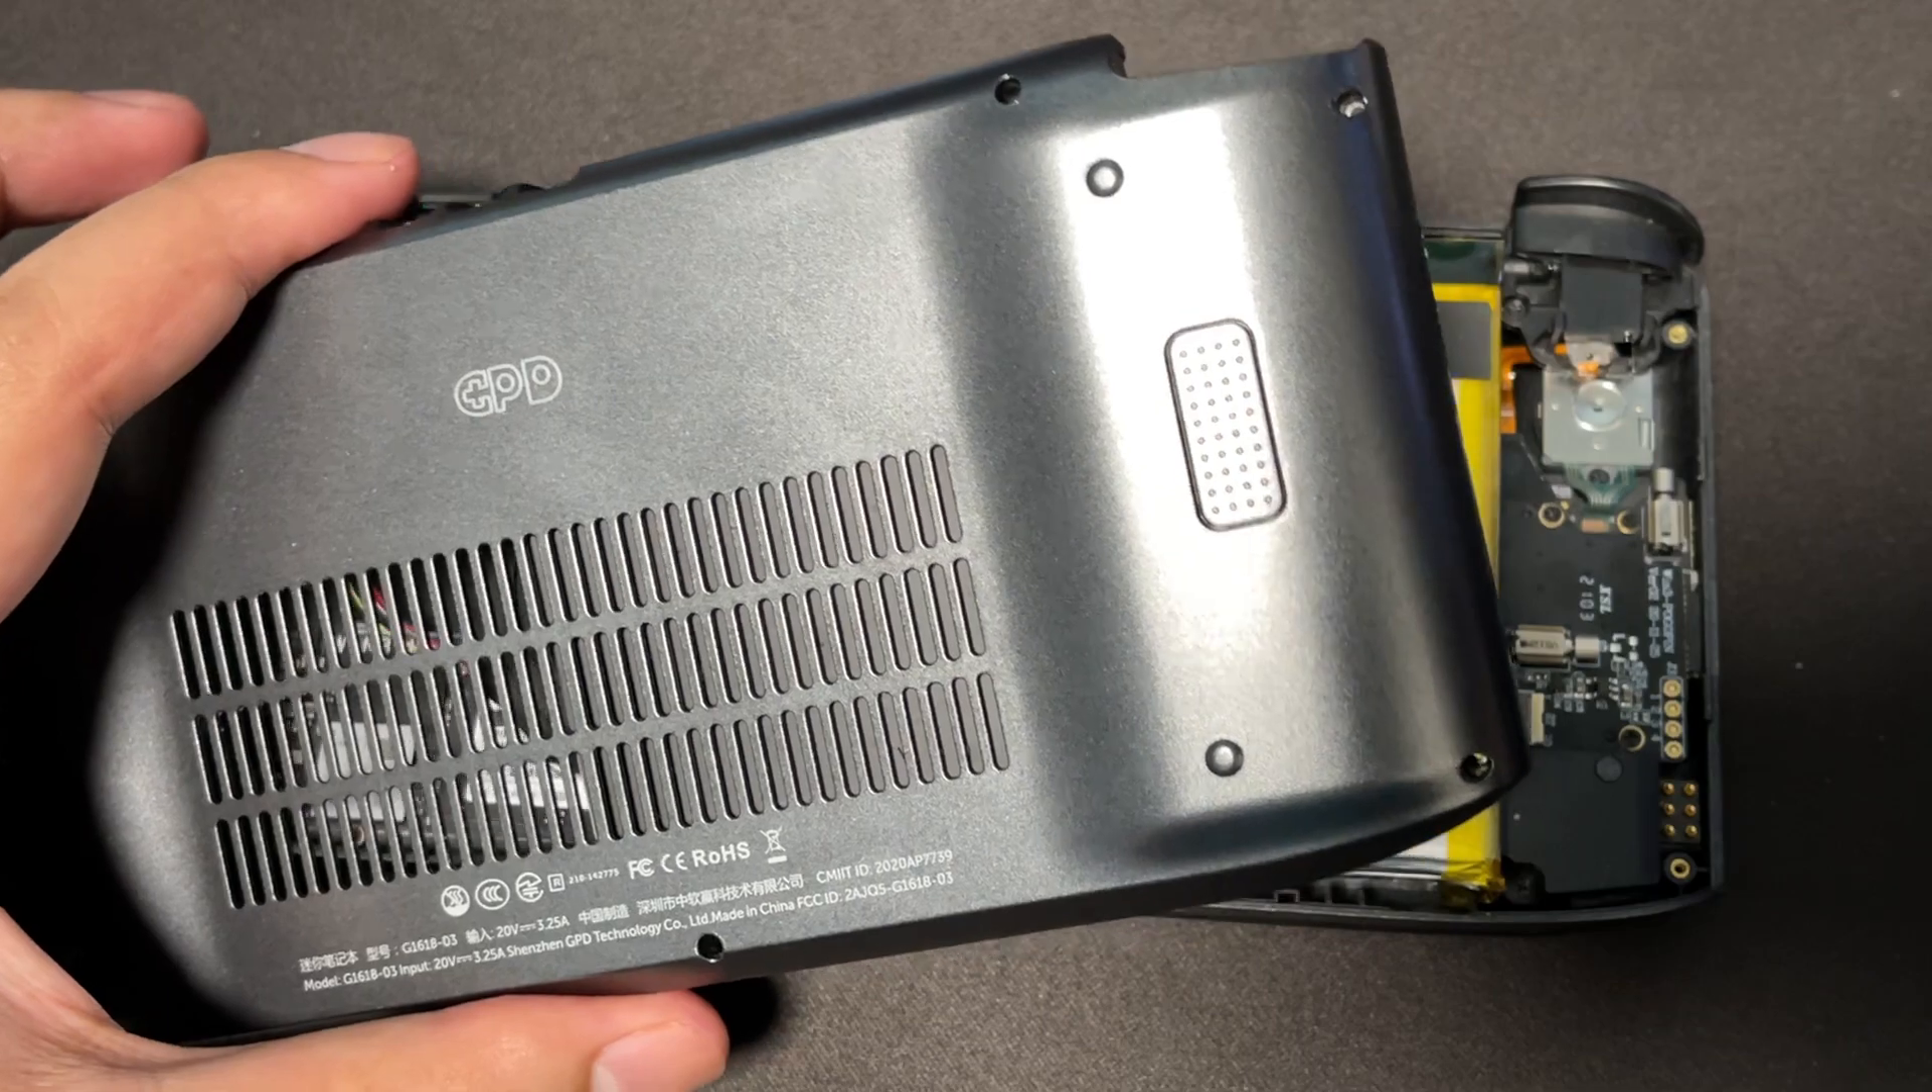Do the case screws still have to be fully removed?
No.